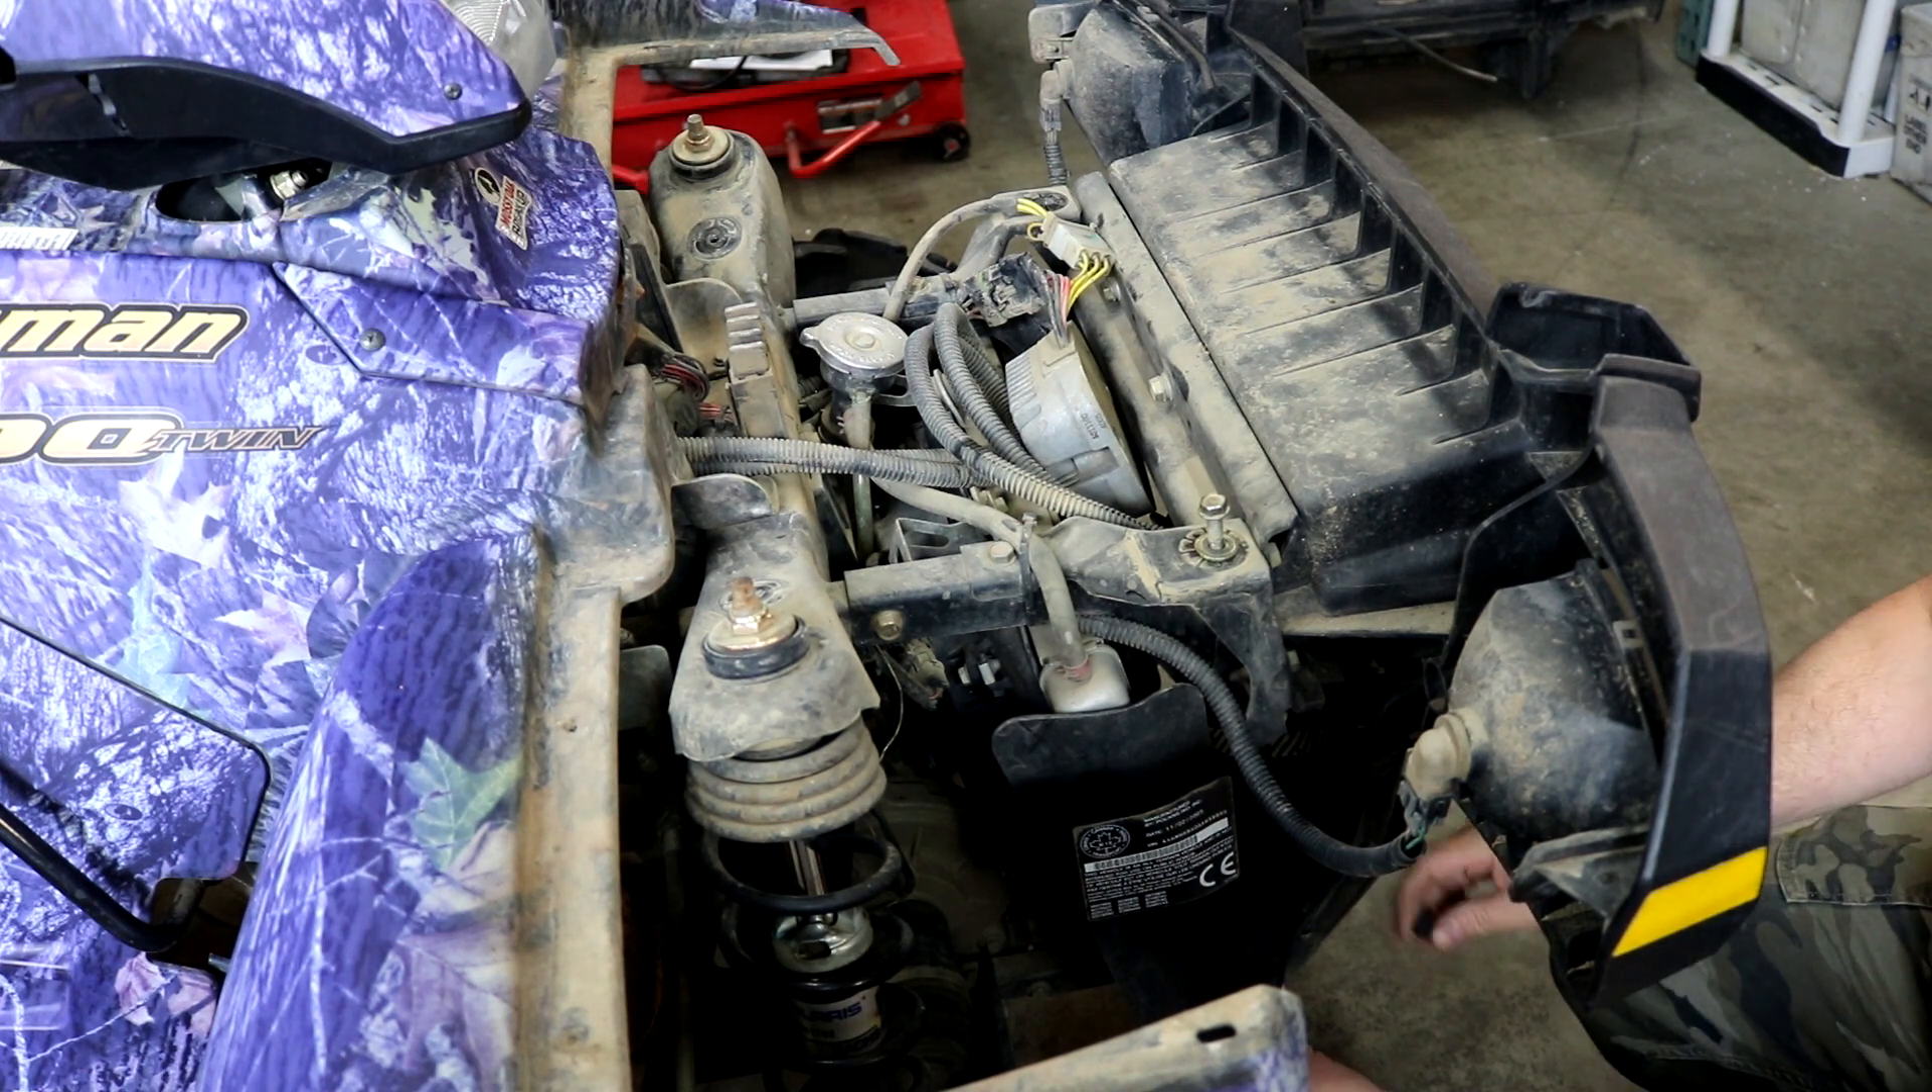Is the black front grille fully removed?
No.